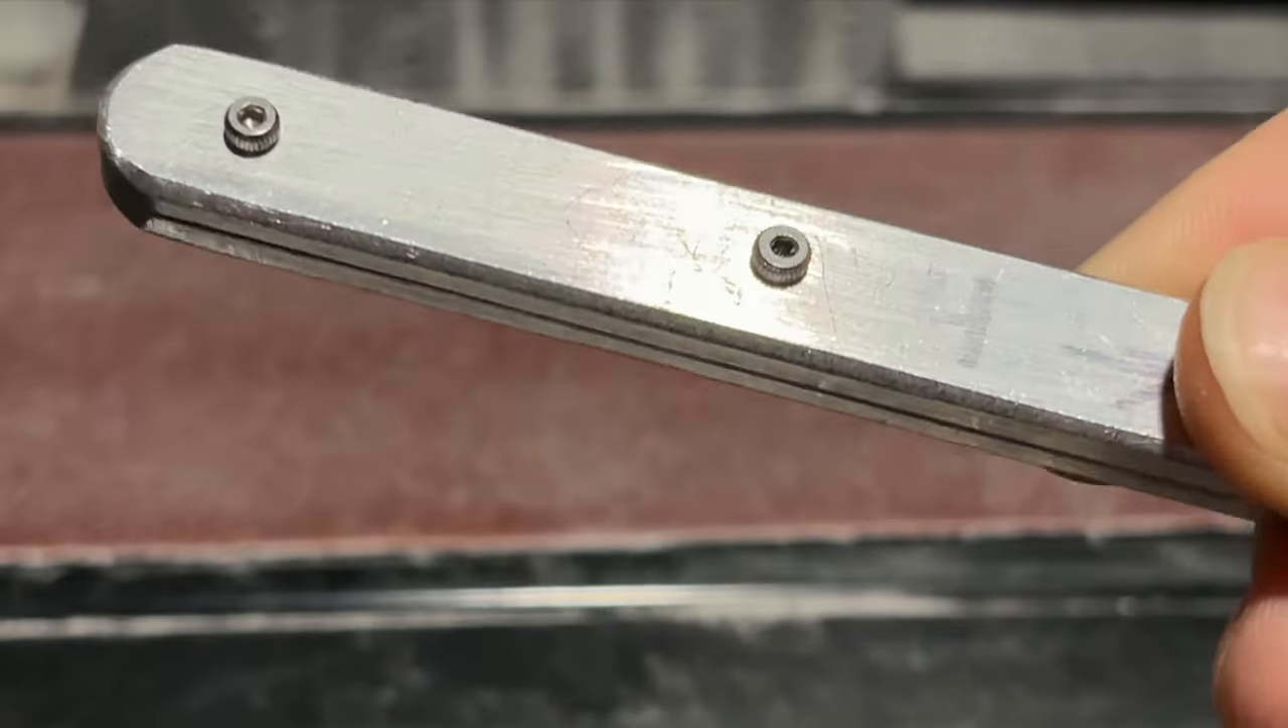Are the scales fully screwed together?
Yes.